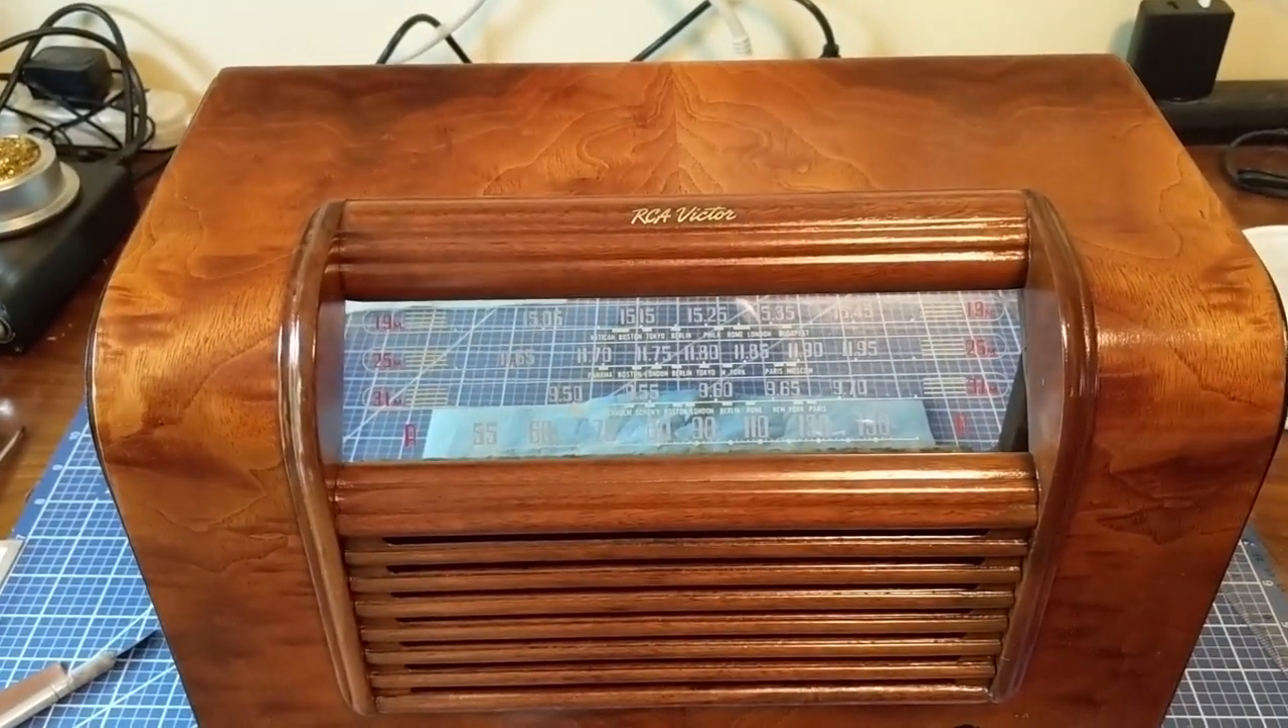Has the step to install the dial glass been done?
Yes.